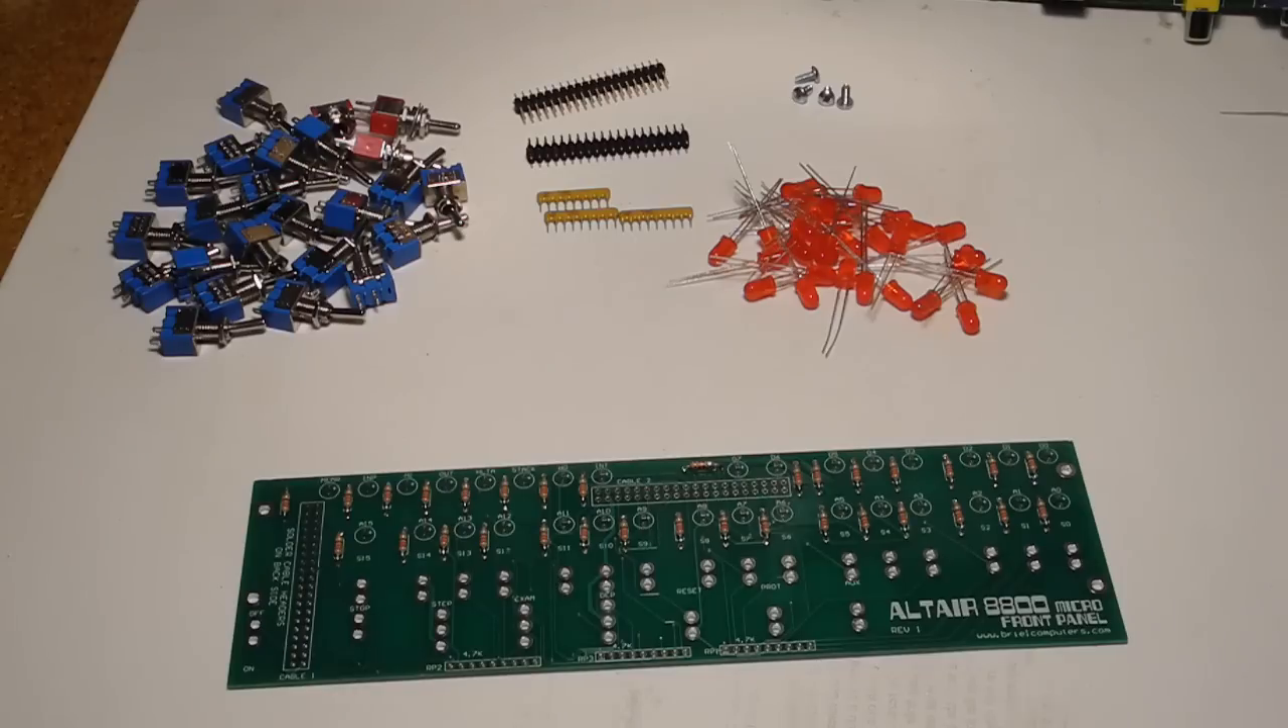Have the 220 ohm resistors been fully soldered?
Yes.